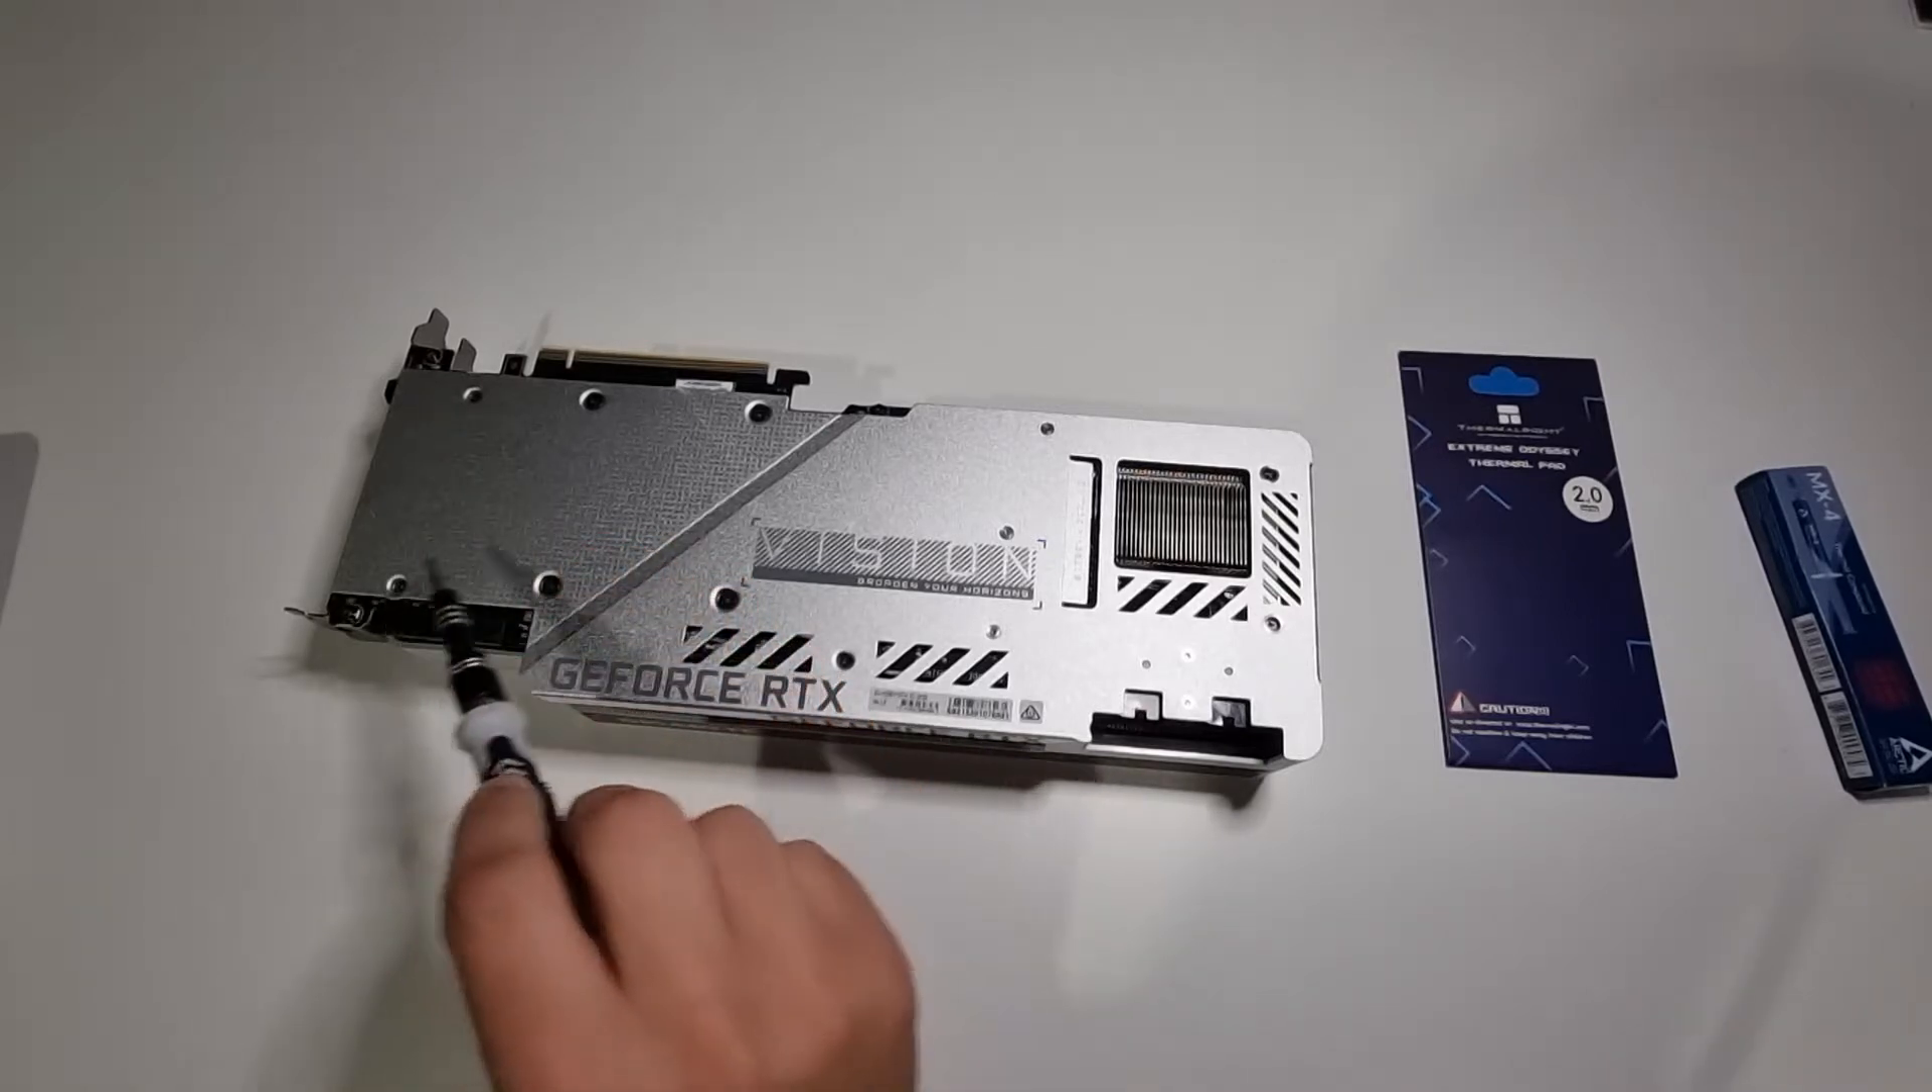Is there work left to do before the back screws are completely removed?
Yes.